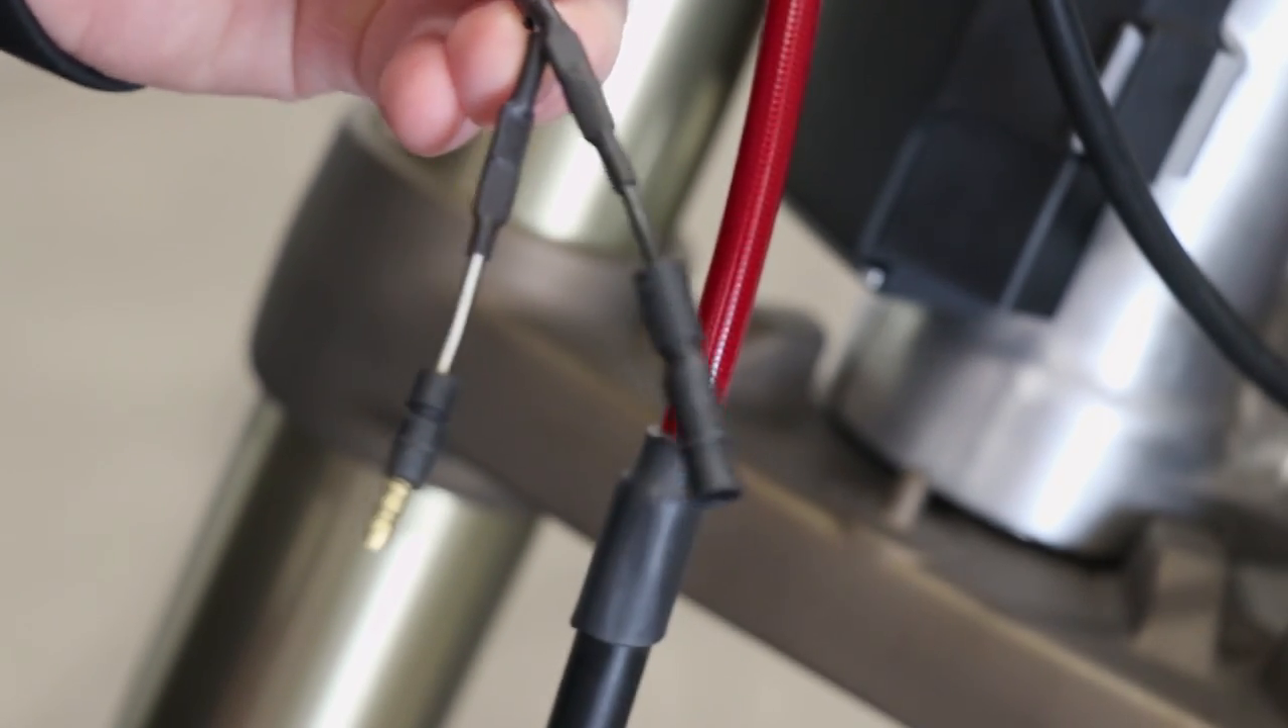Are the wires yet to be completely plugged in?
Yes.